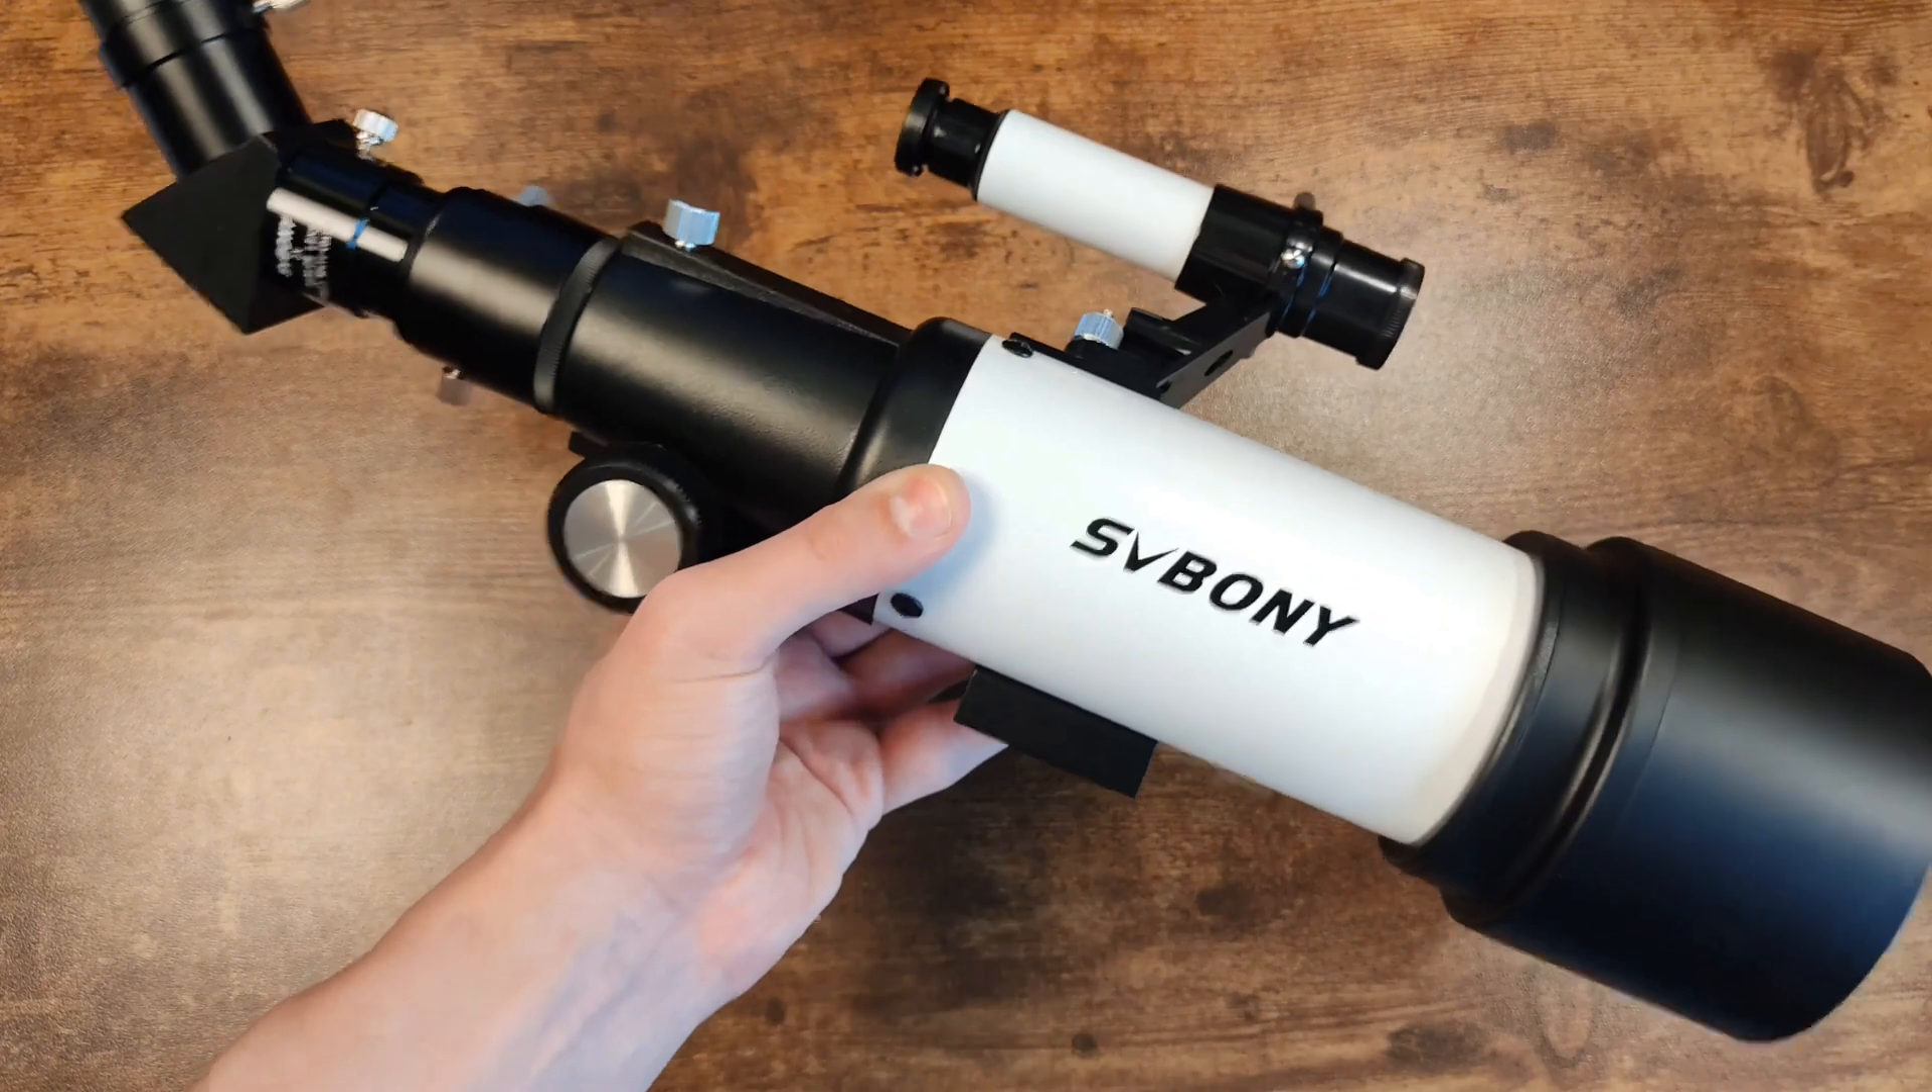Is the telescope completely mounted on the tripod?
No.